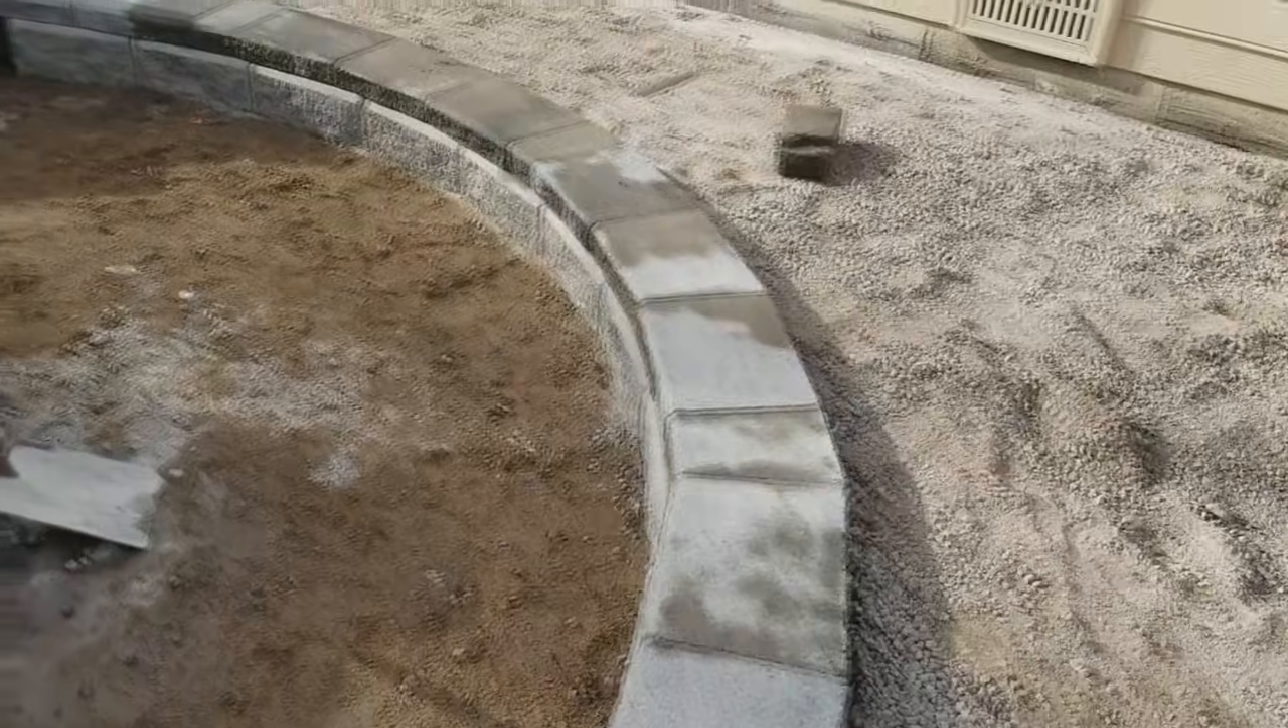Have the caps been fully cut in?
Yes.